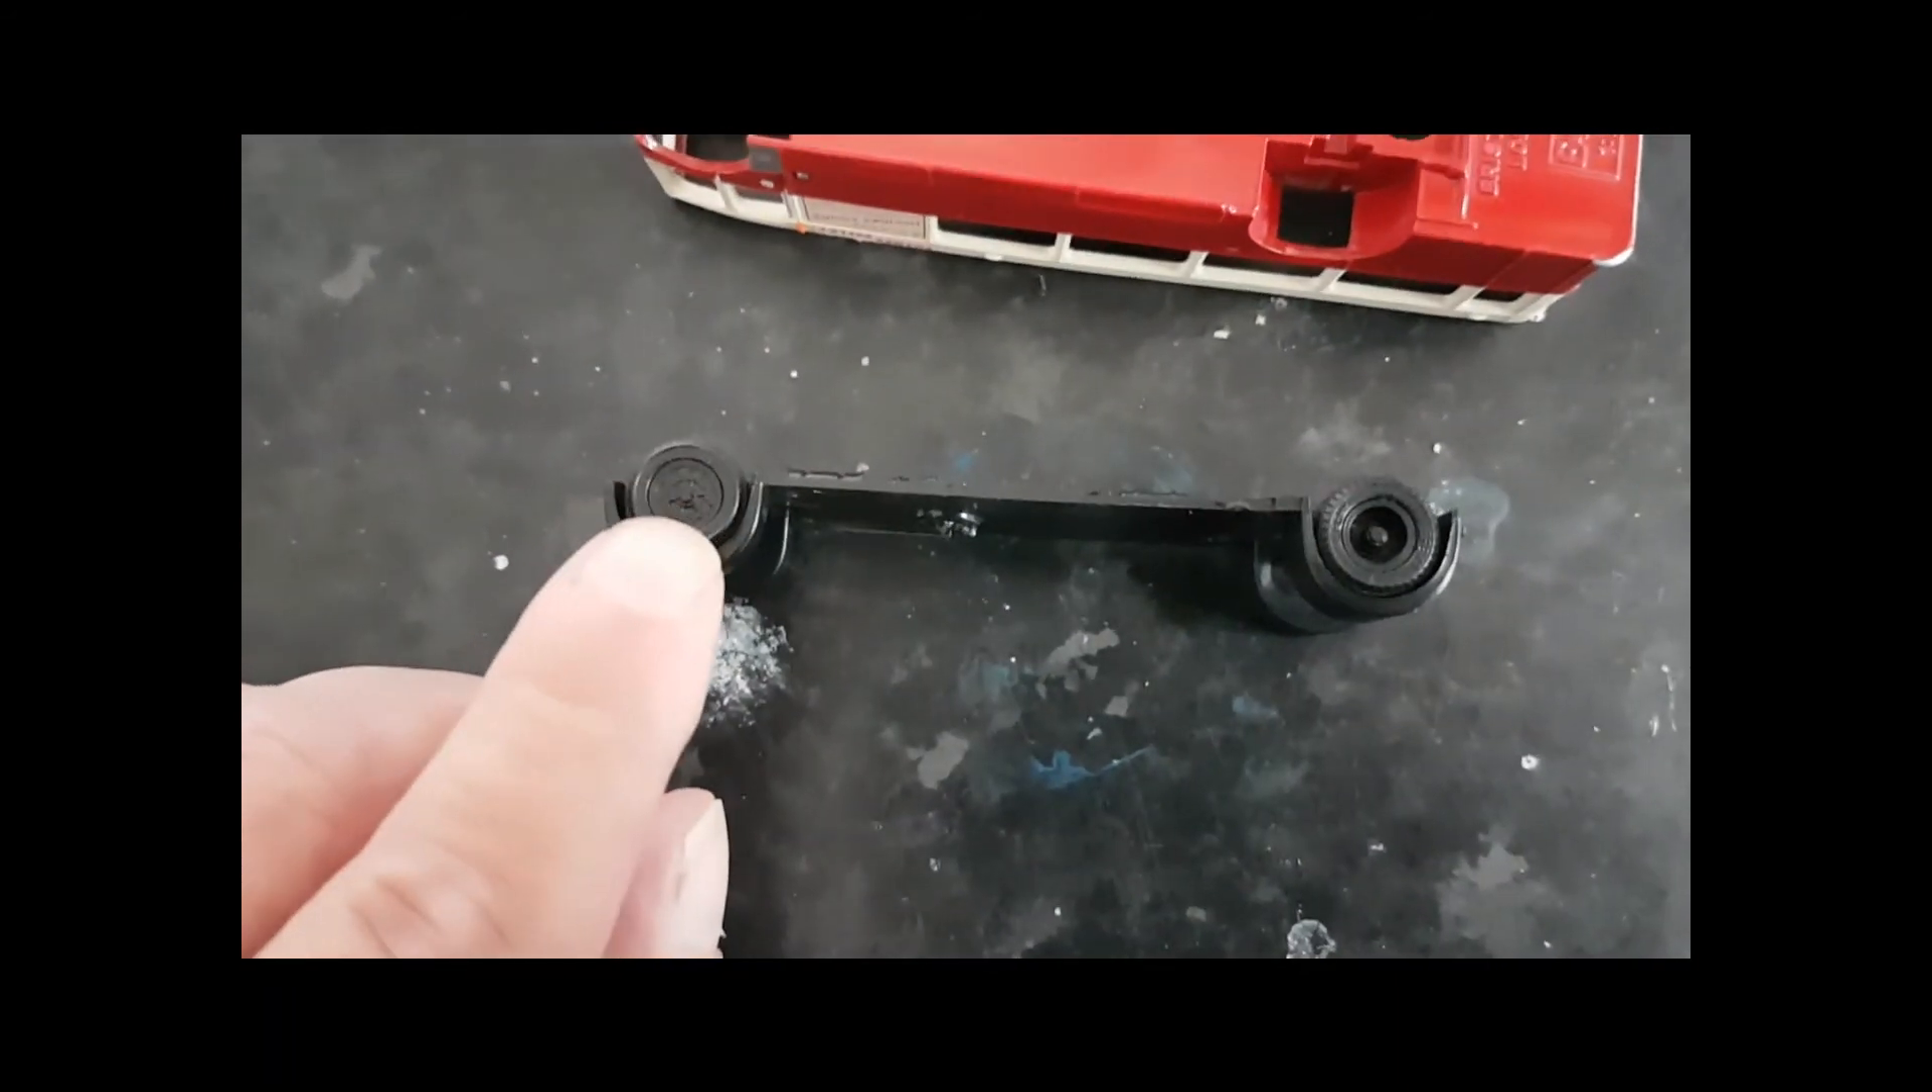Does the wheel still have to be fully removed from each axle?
Yes.